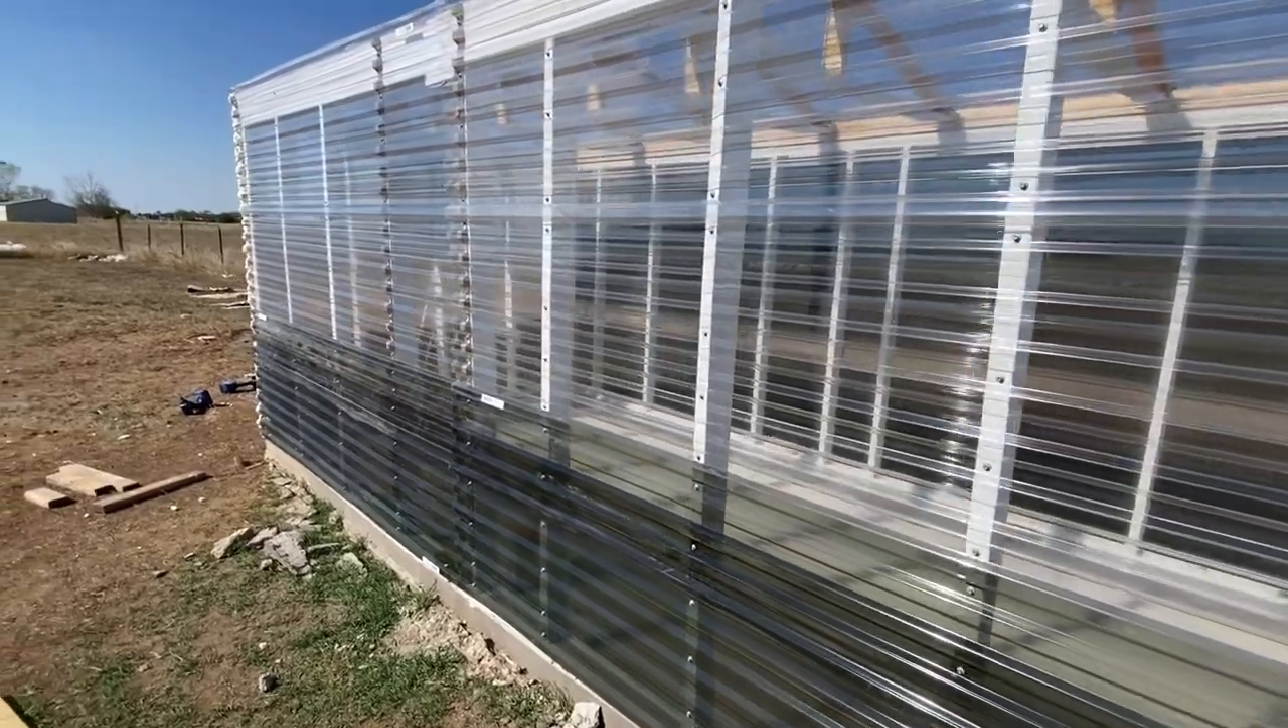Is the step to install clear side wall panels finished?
Yes.